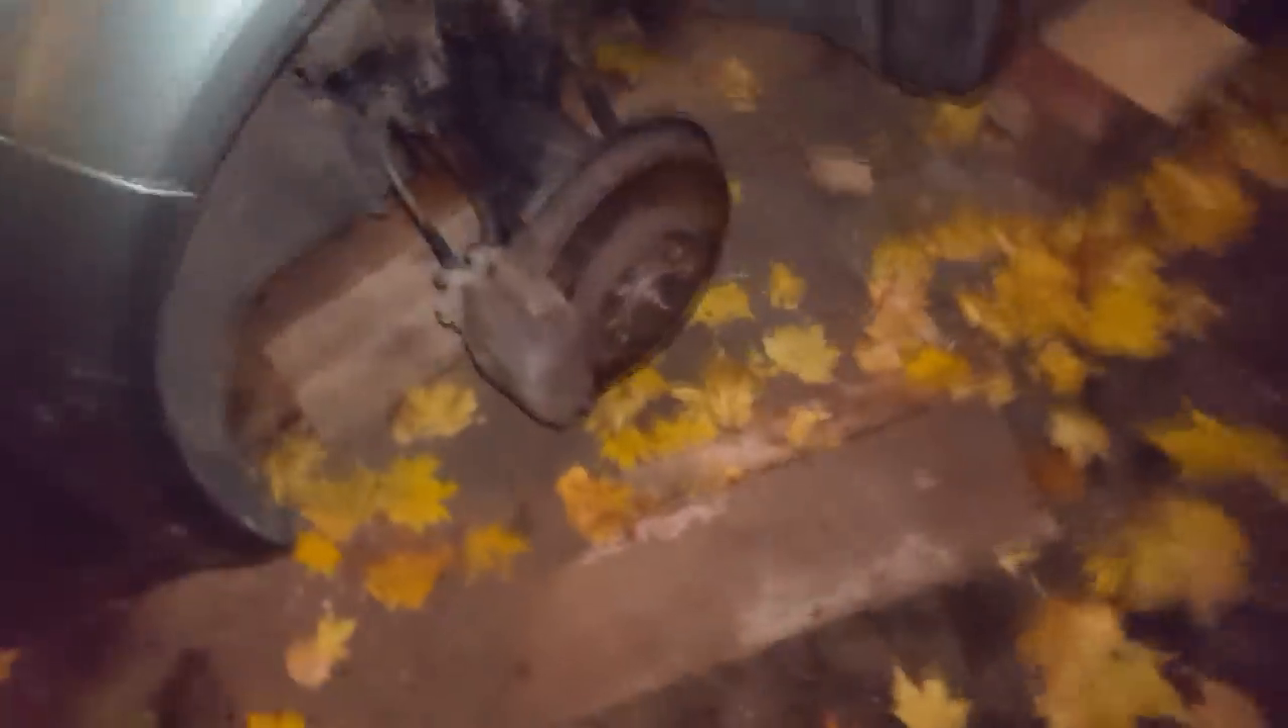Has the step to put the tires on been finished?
No.